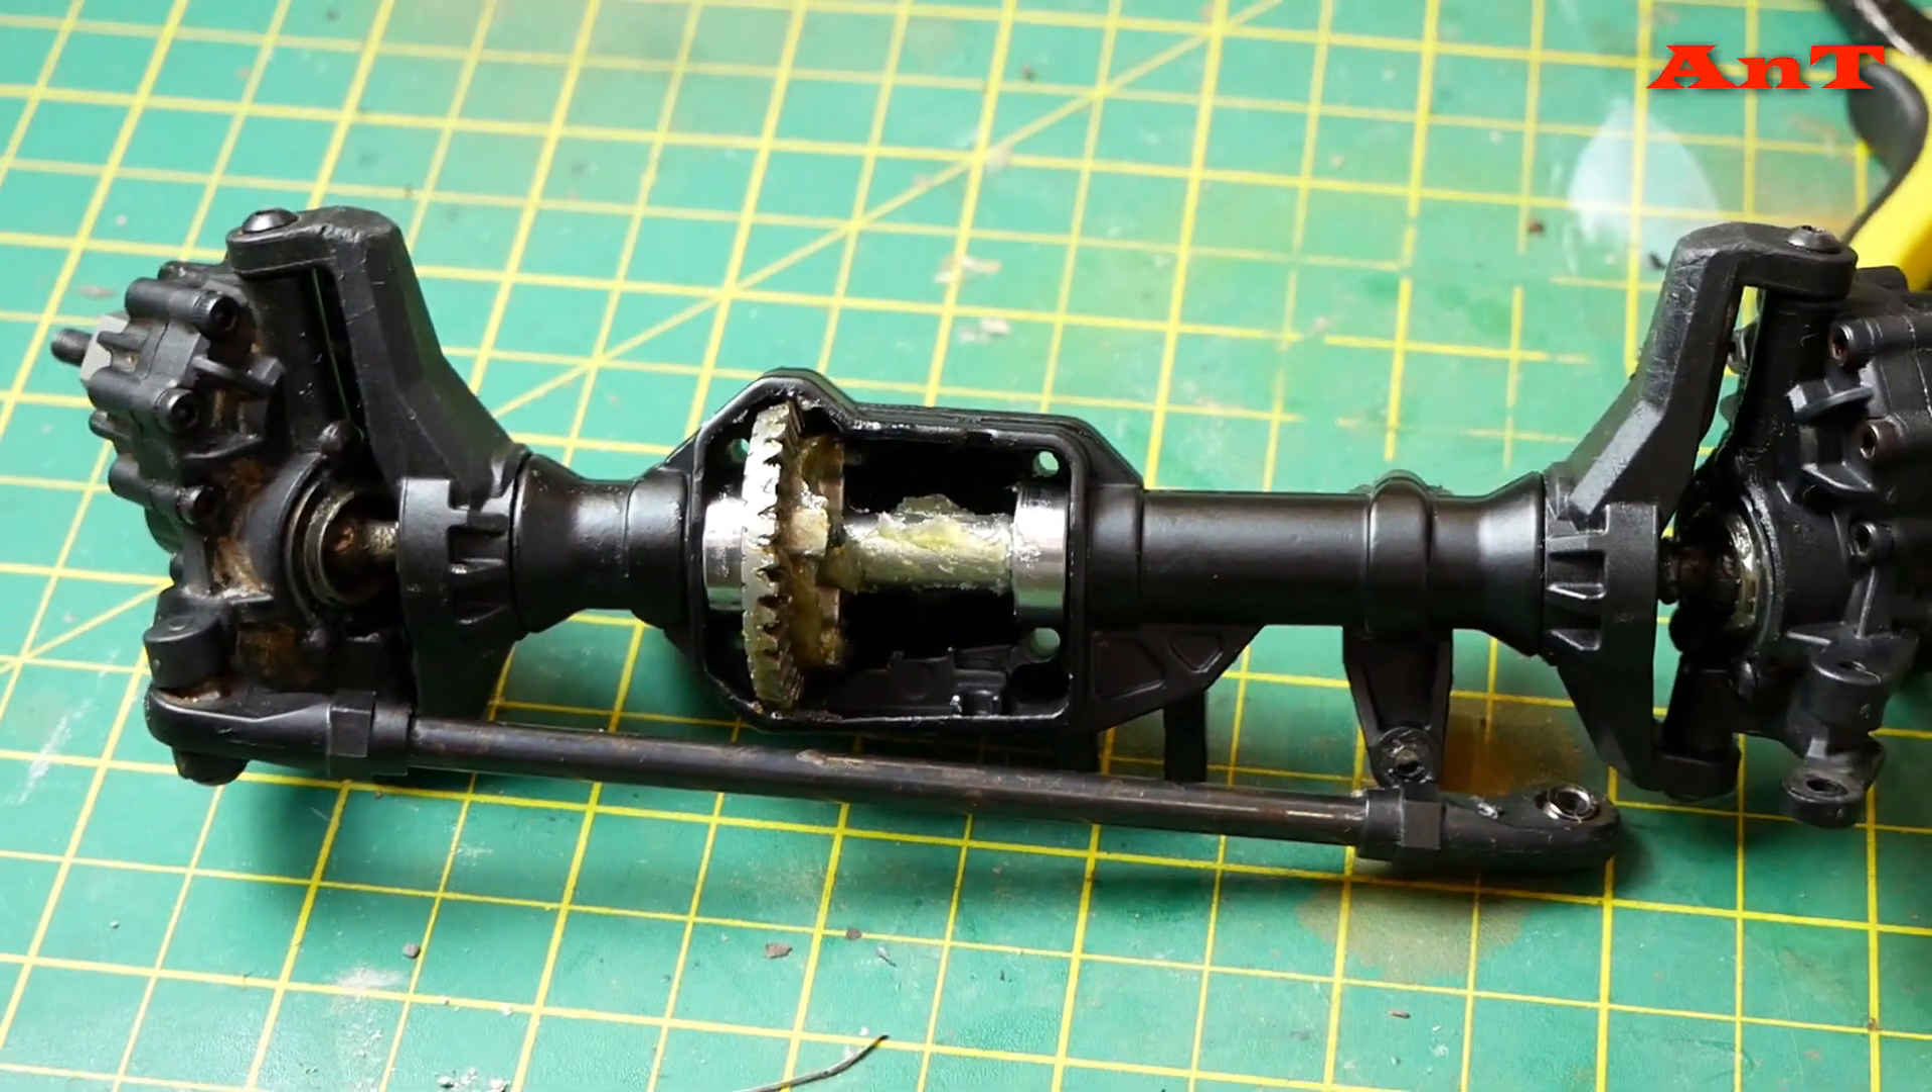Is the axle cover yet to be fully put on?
Yes.